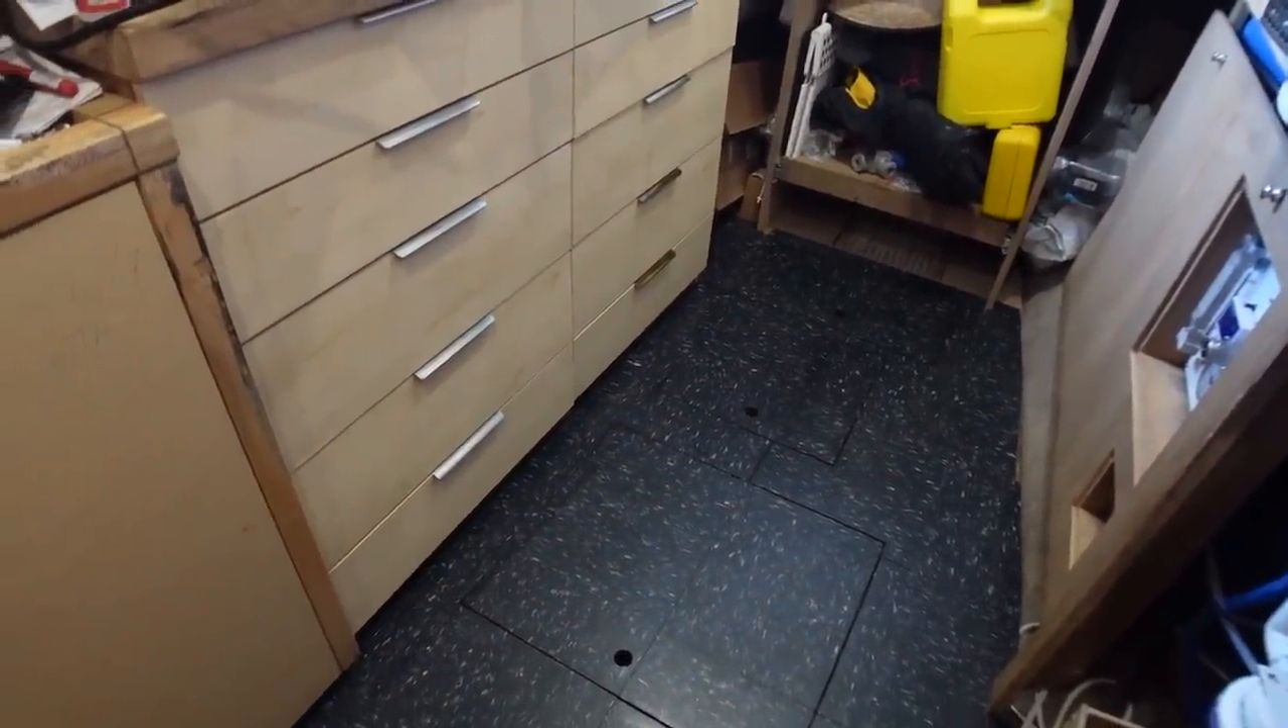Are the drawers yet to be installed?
No.